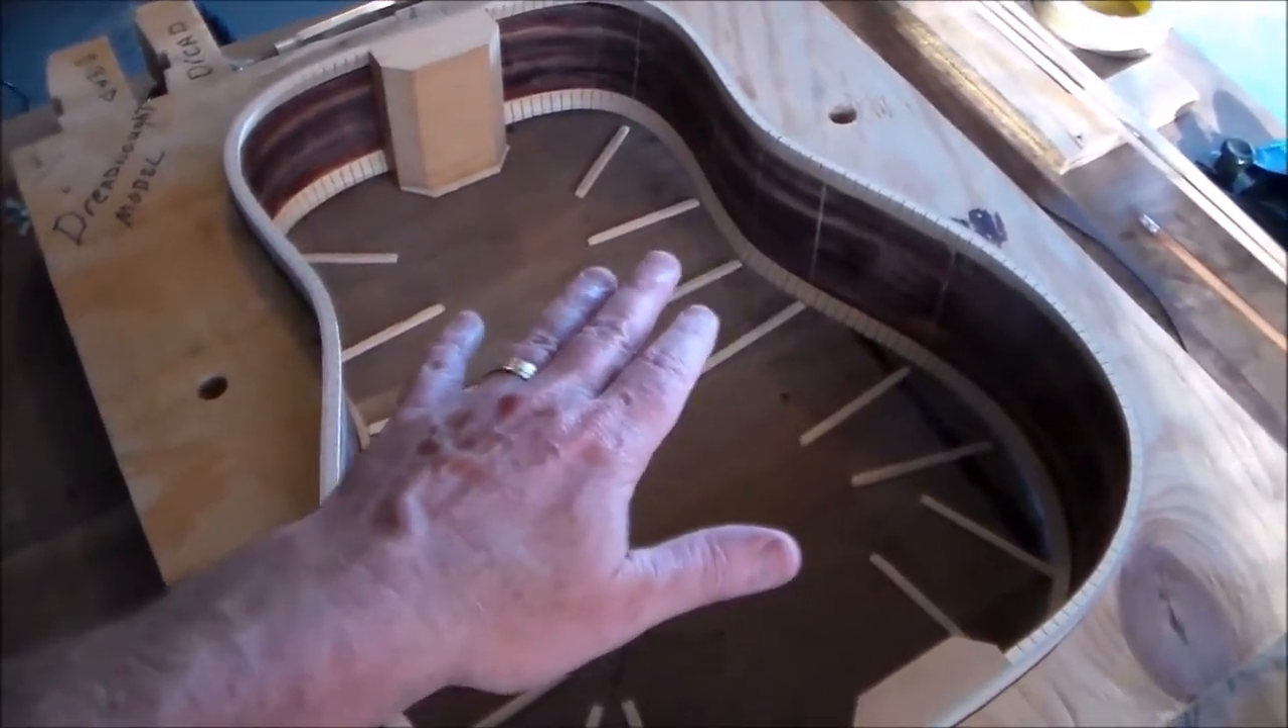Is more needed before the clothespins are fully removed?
No.